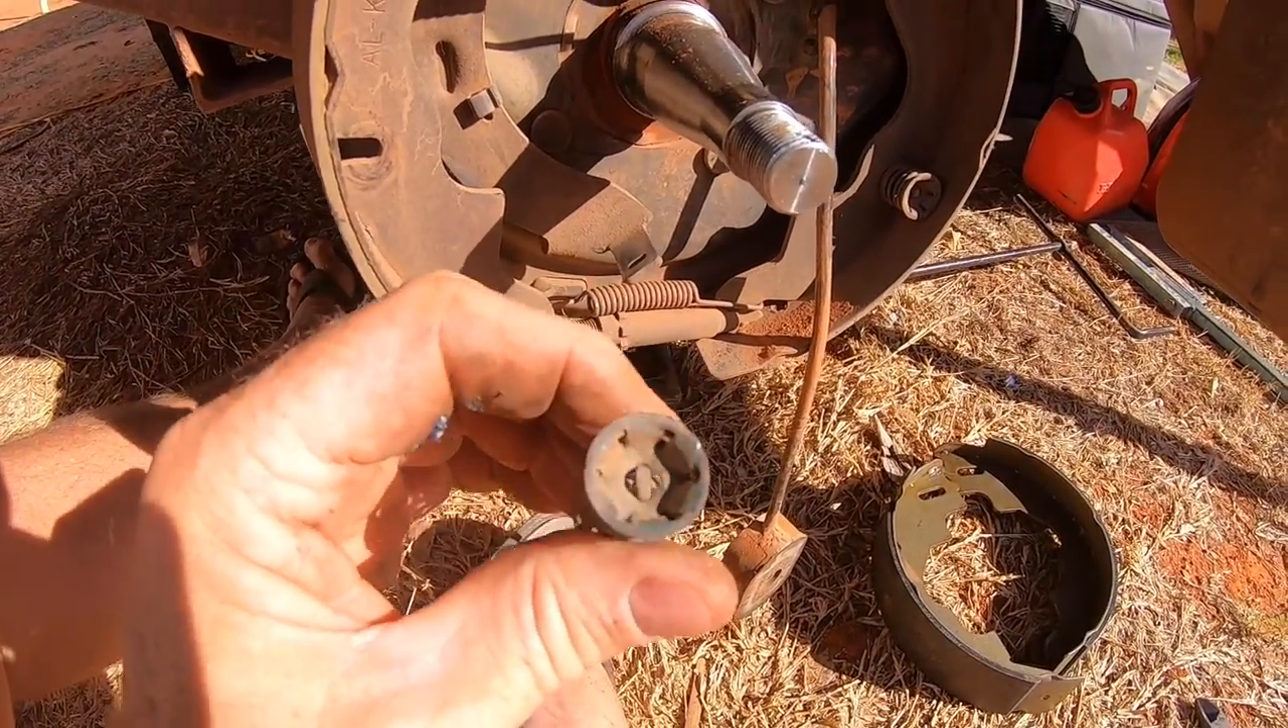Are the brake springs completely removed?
No.